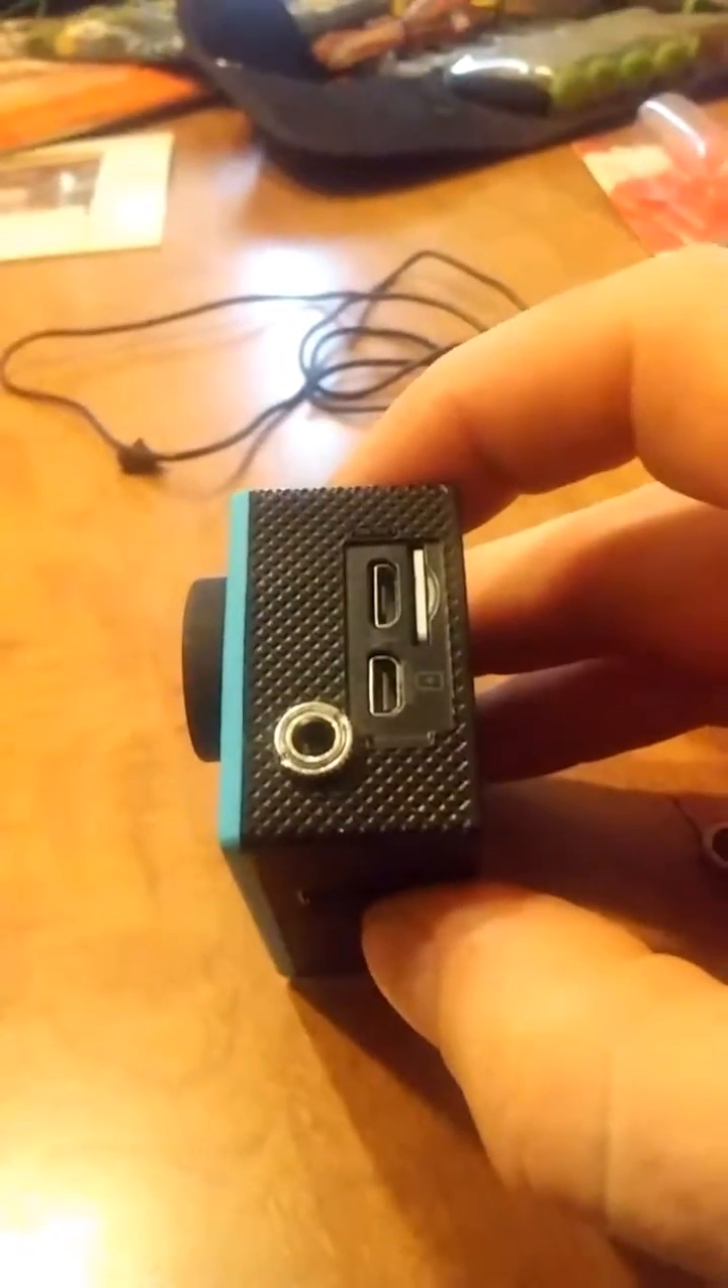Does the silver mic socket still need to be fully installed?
No.